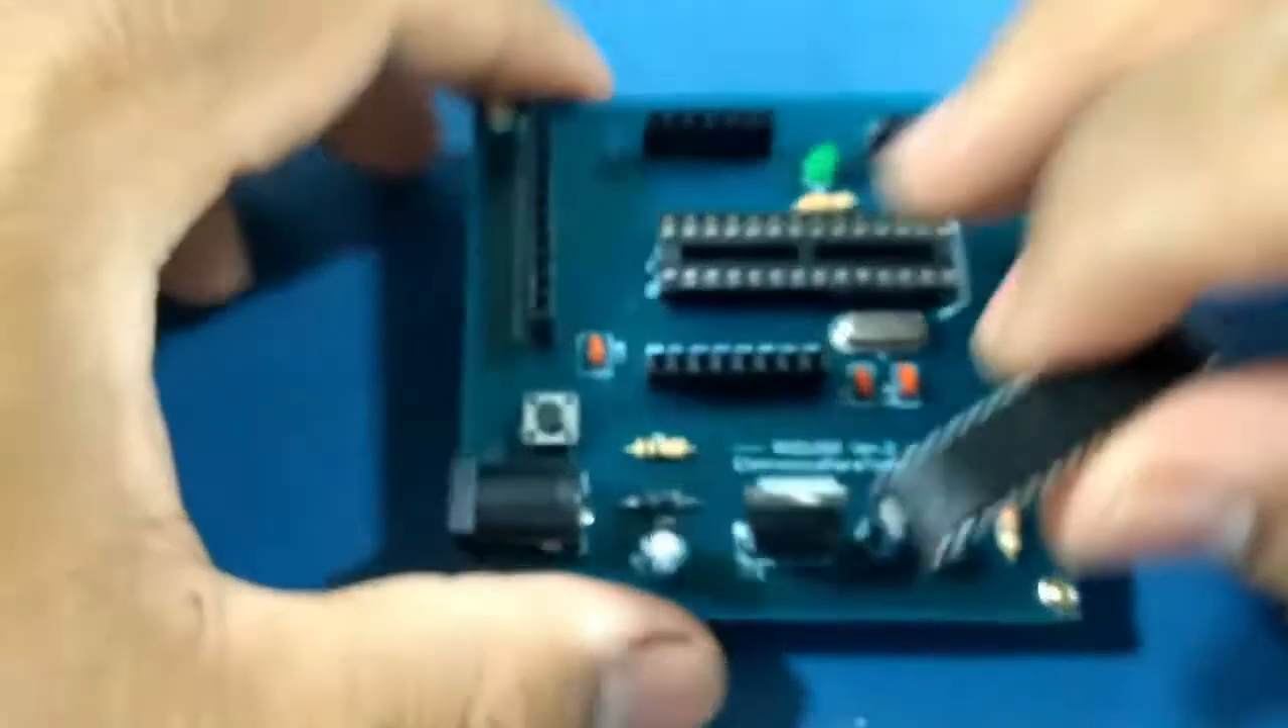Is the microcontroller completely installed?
No.